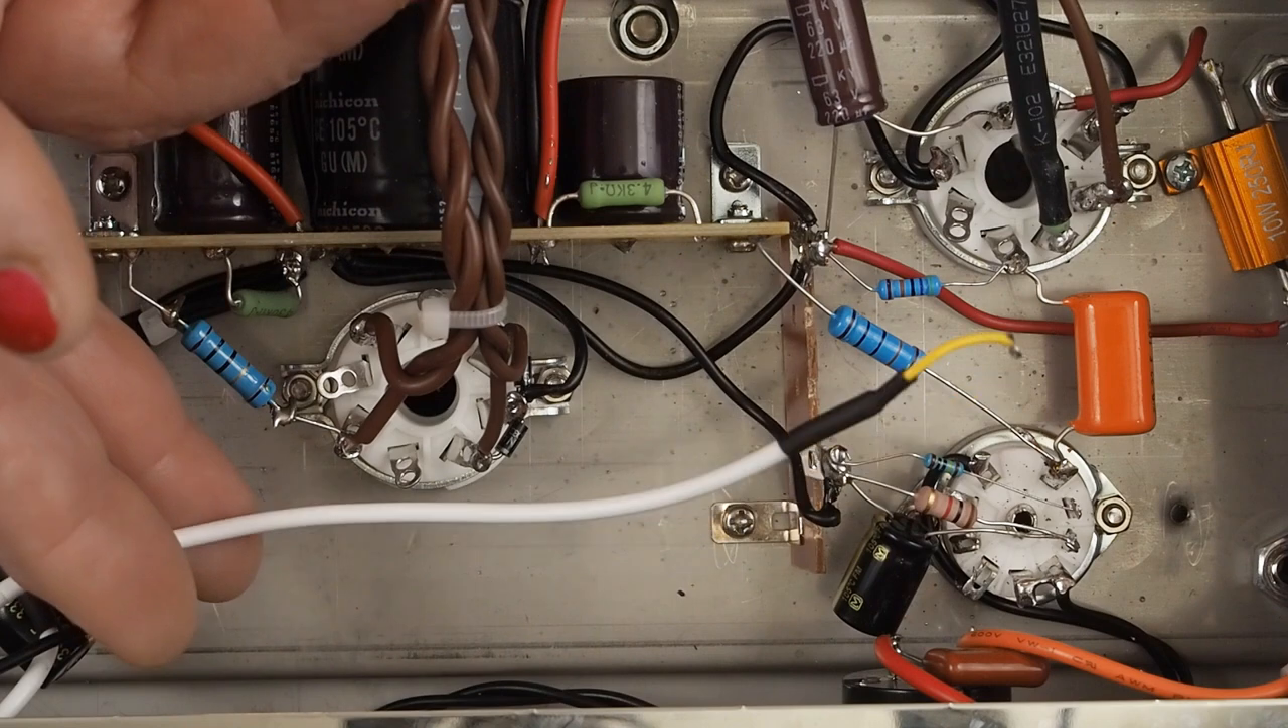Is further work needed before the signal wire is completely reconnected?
Yes.